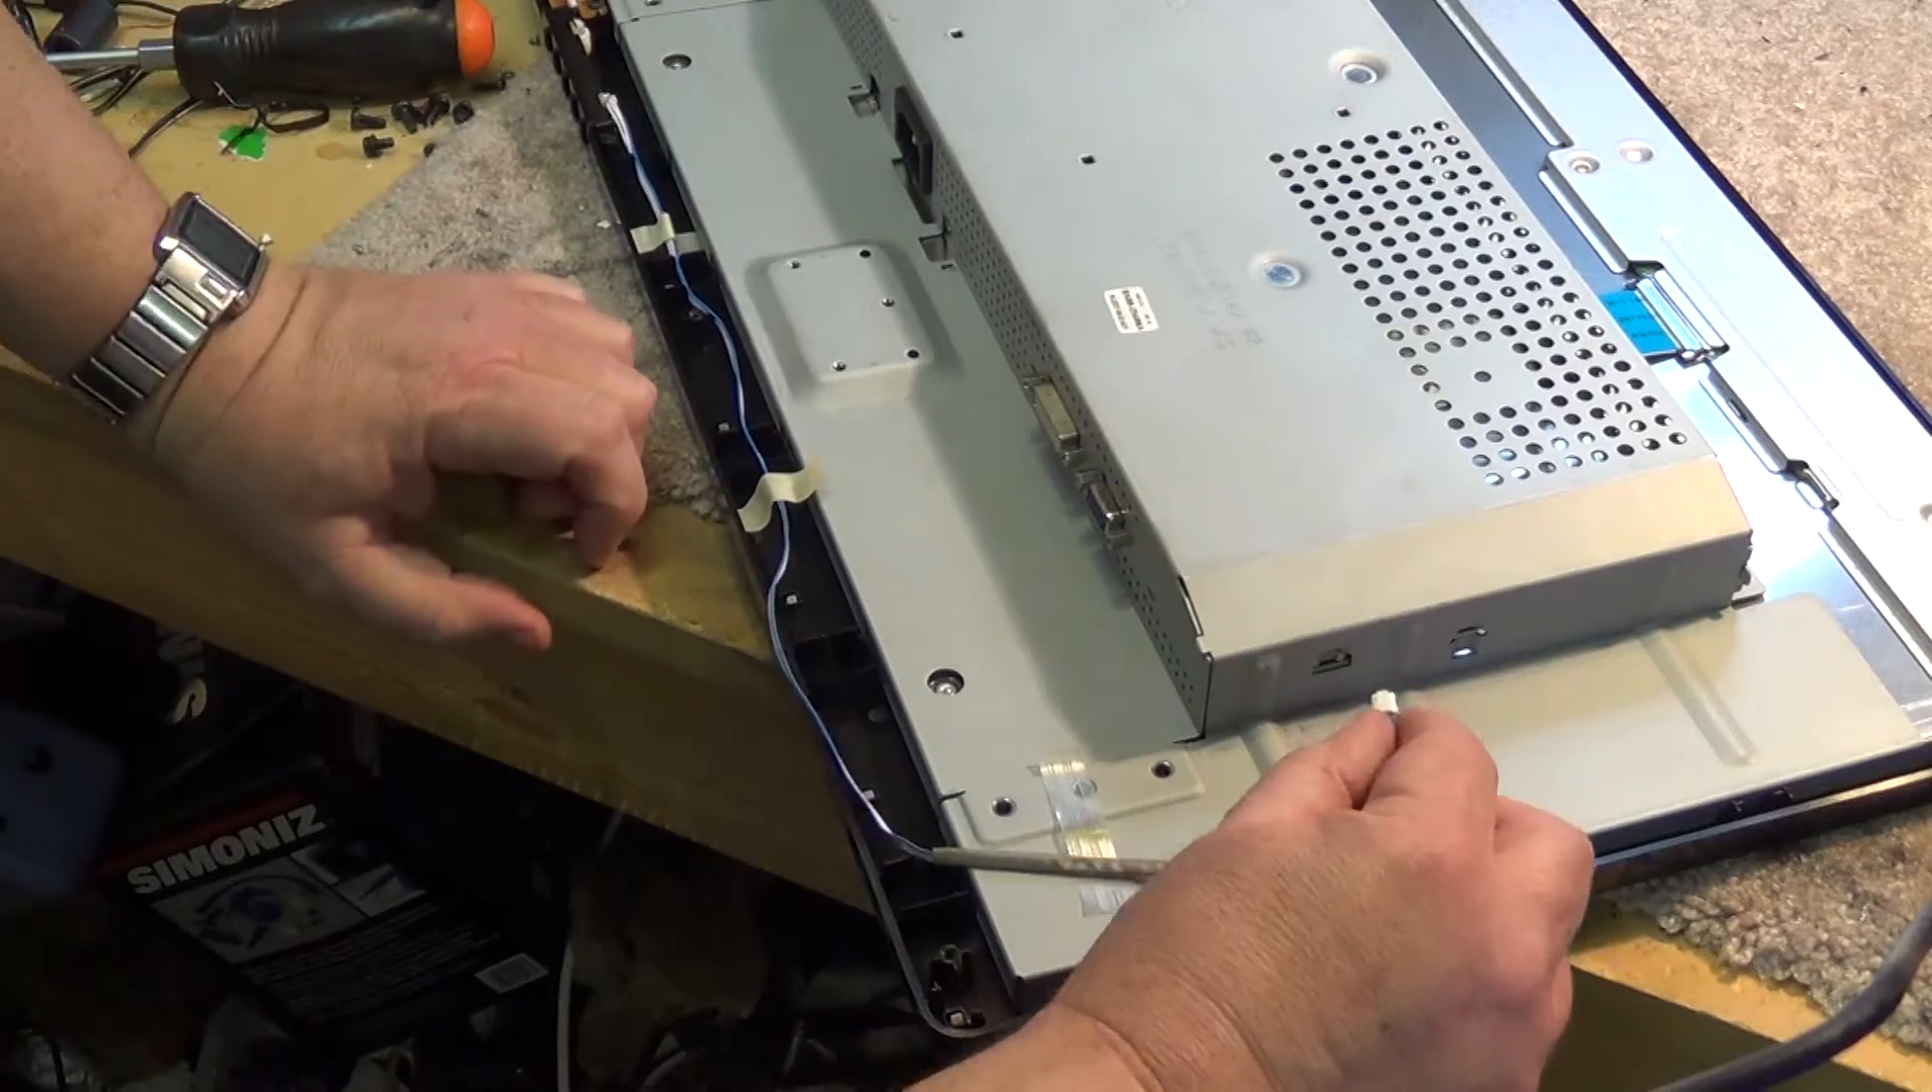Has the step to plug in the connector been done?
No.